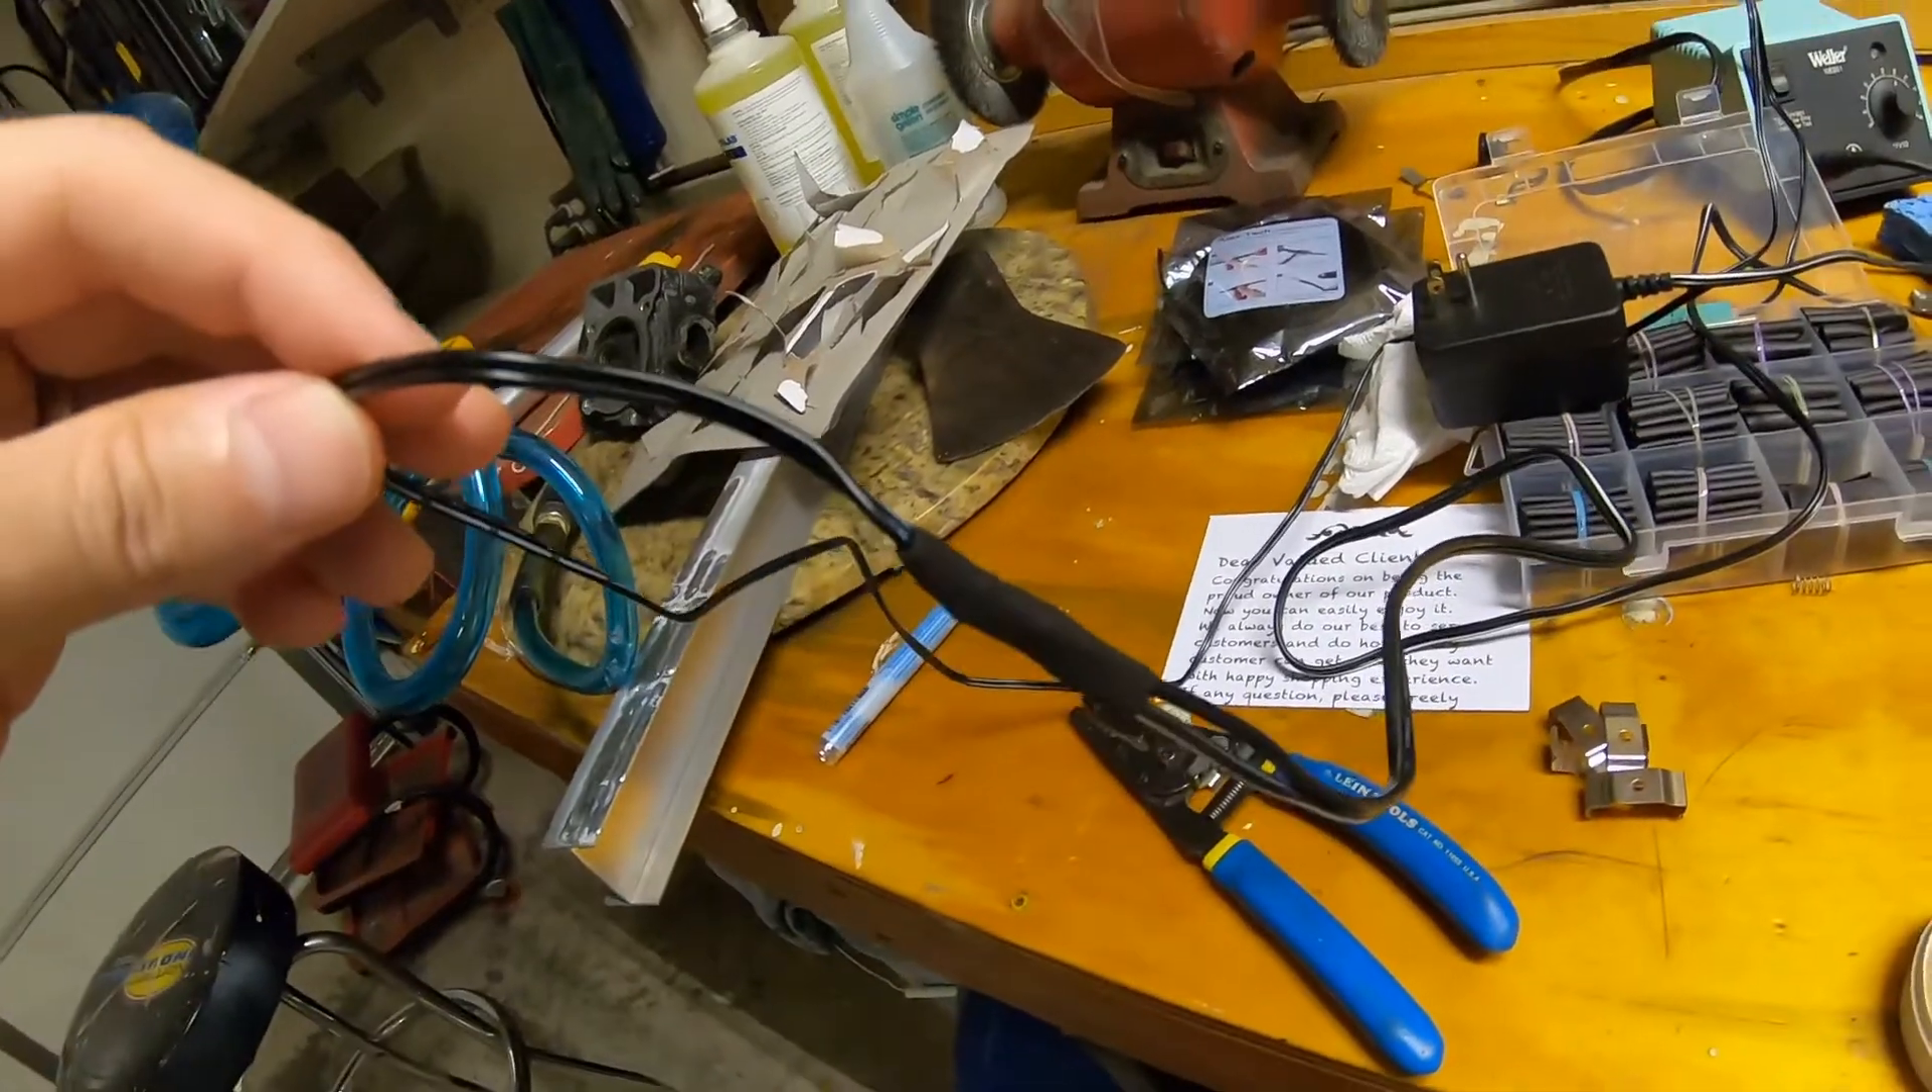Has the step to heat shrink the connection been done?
Yes.